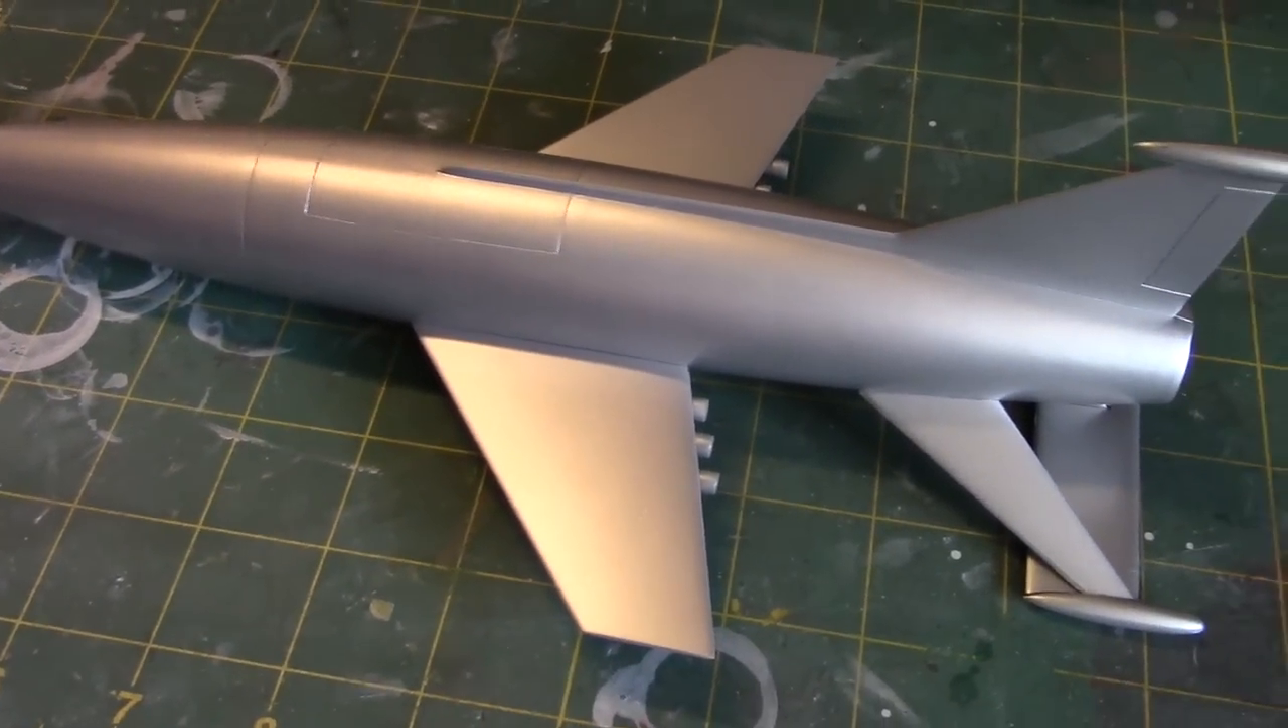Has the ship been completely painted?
Yes.